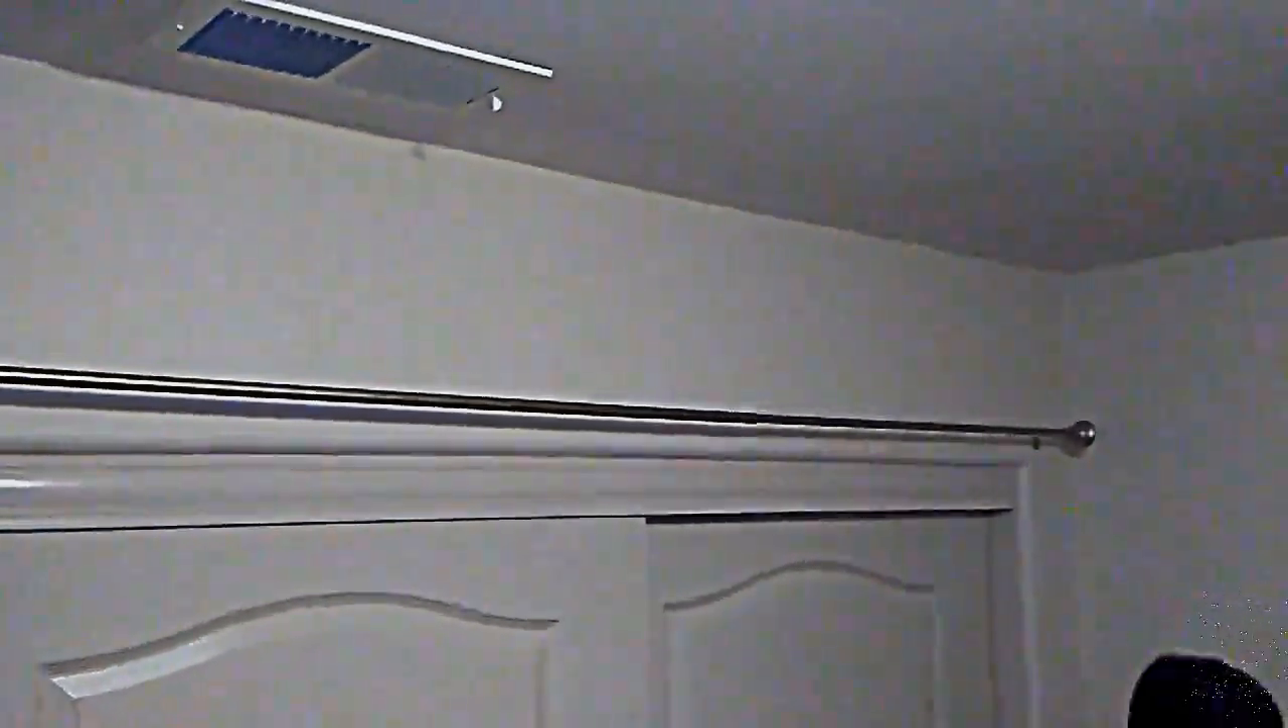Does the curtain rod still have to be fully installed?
No.